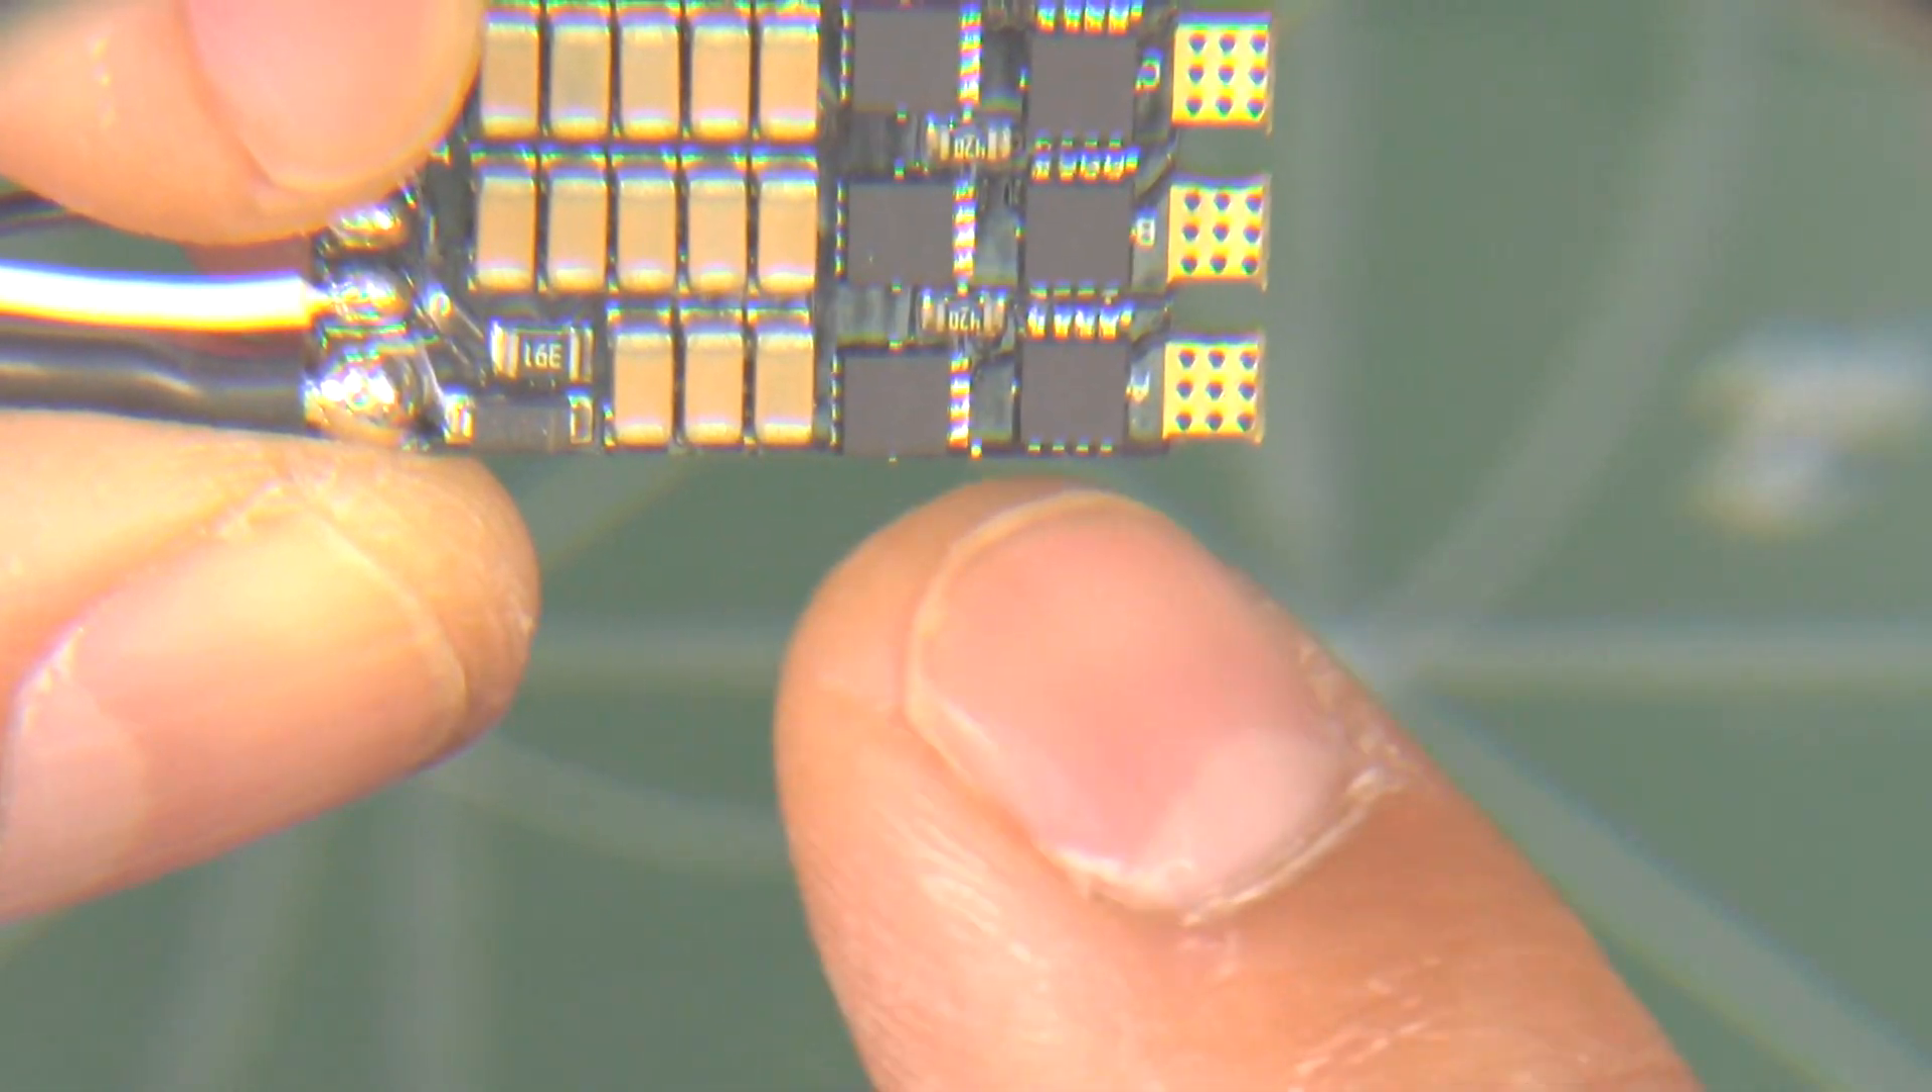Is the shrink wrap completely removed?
Yes.